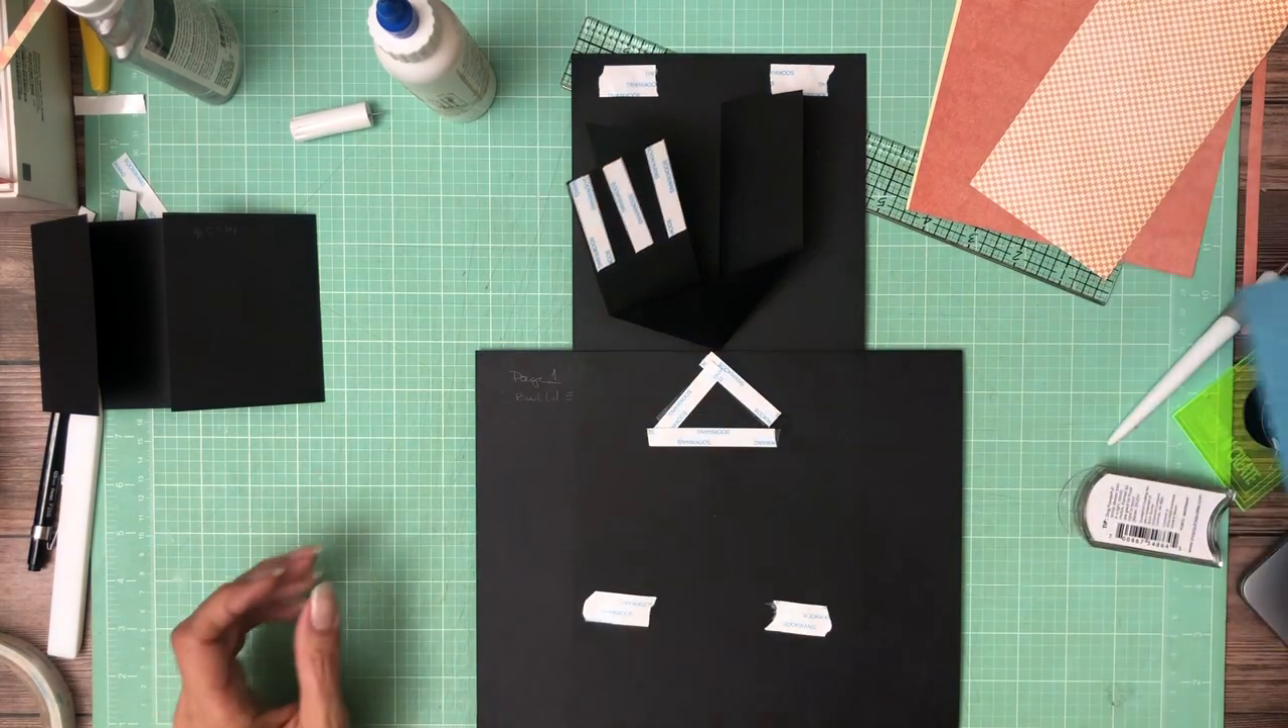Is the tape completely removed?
No.